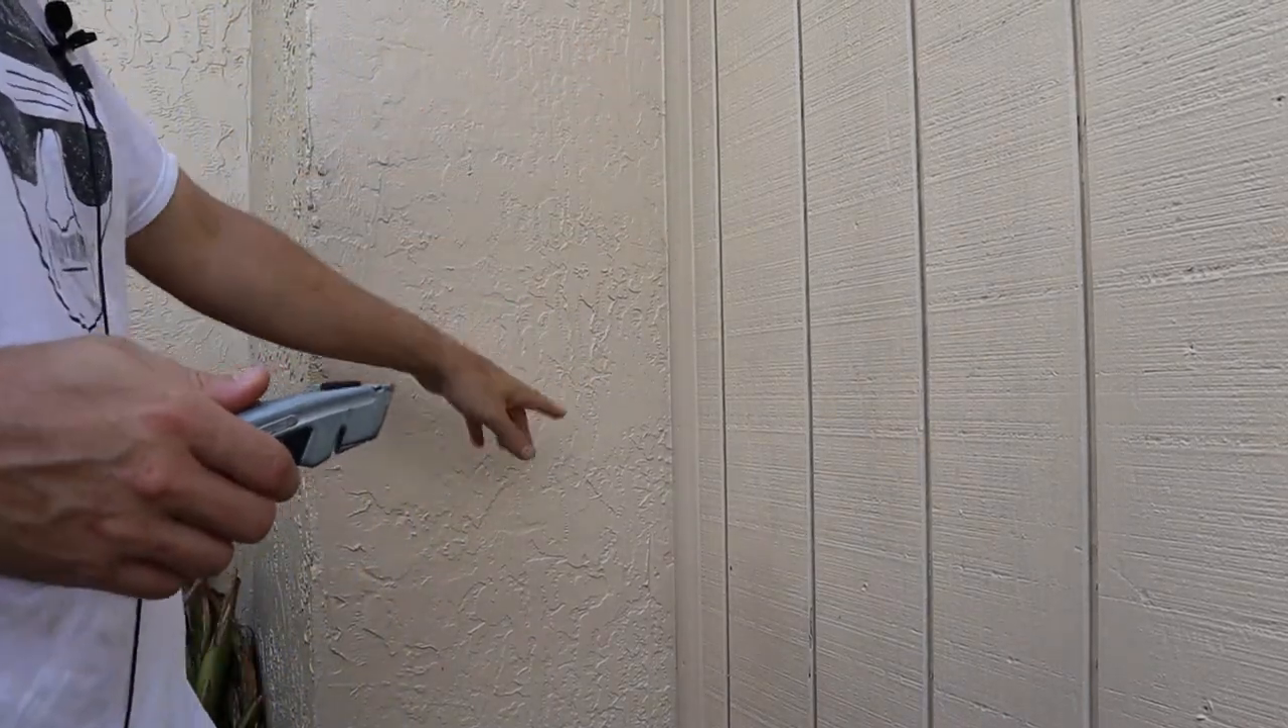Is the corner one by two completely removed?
No.